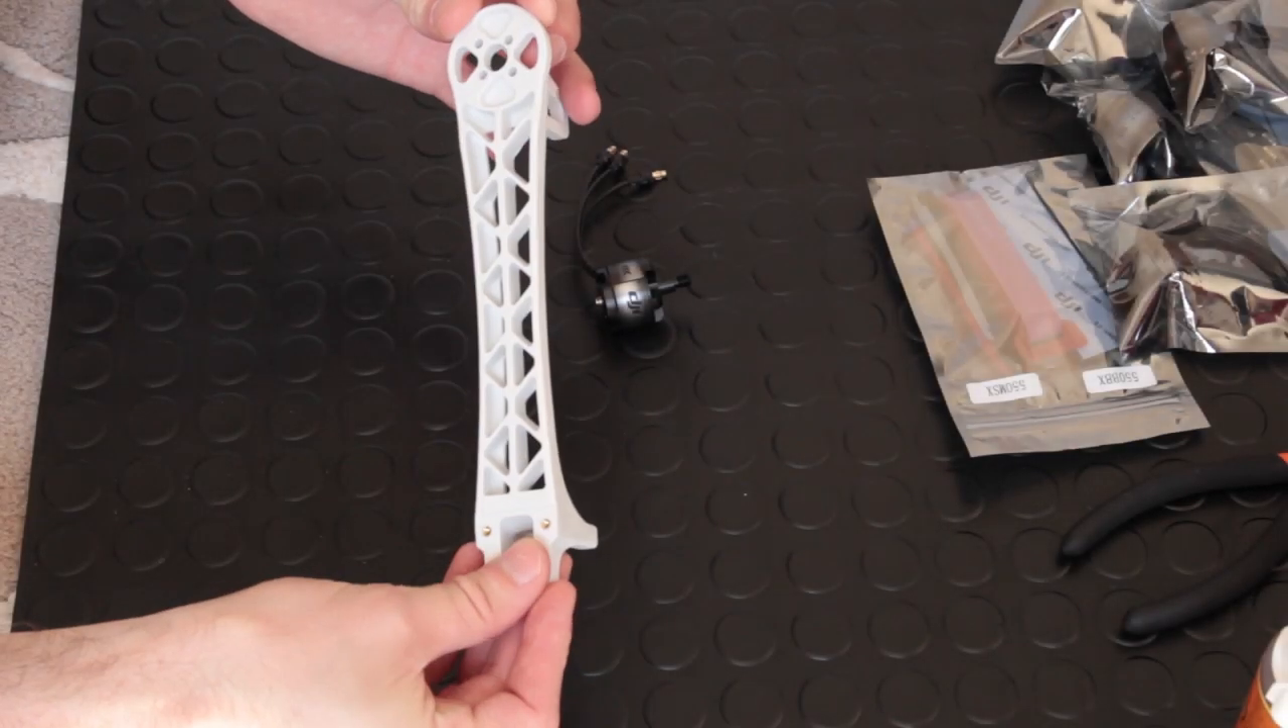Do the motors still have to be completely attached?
Yes.